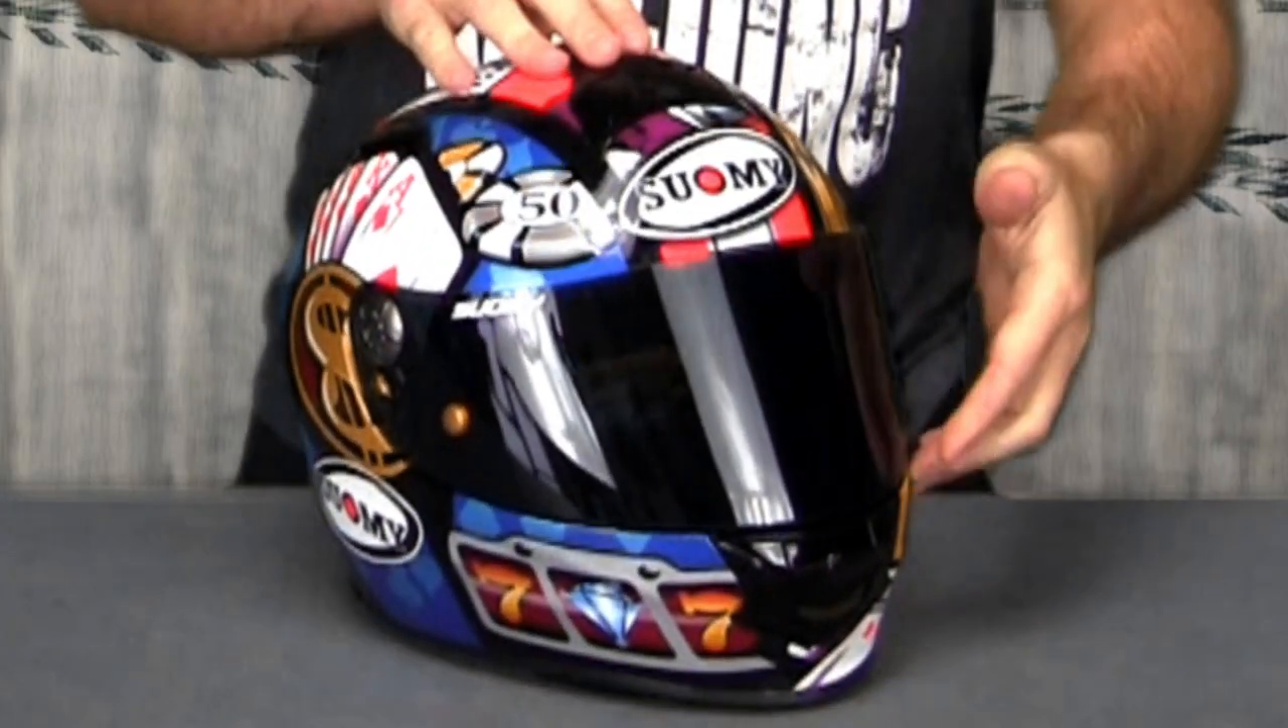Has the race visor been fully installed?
Yes.